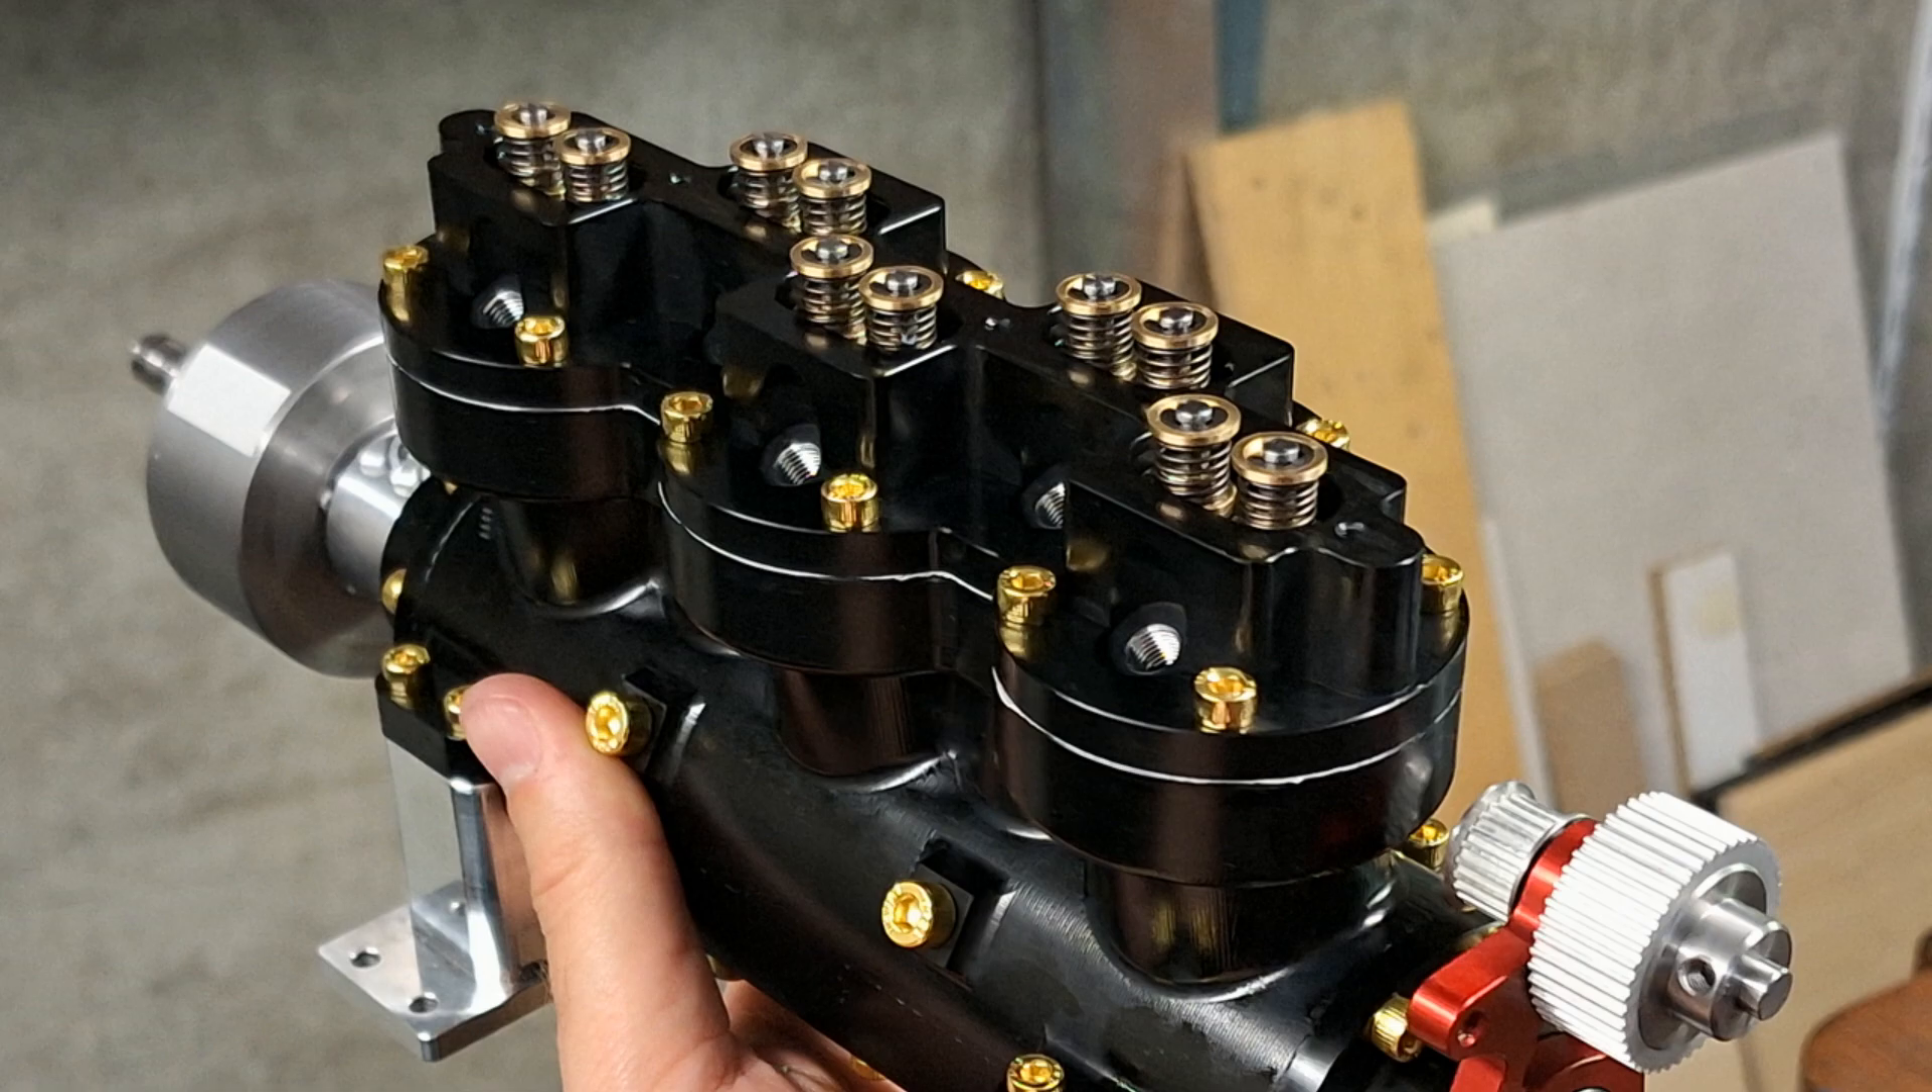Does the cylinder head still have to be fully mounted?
No.